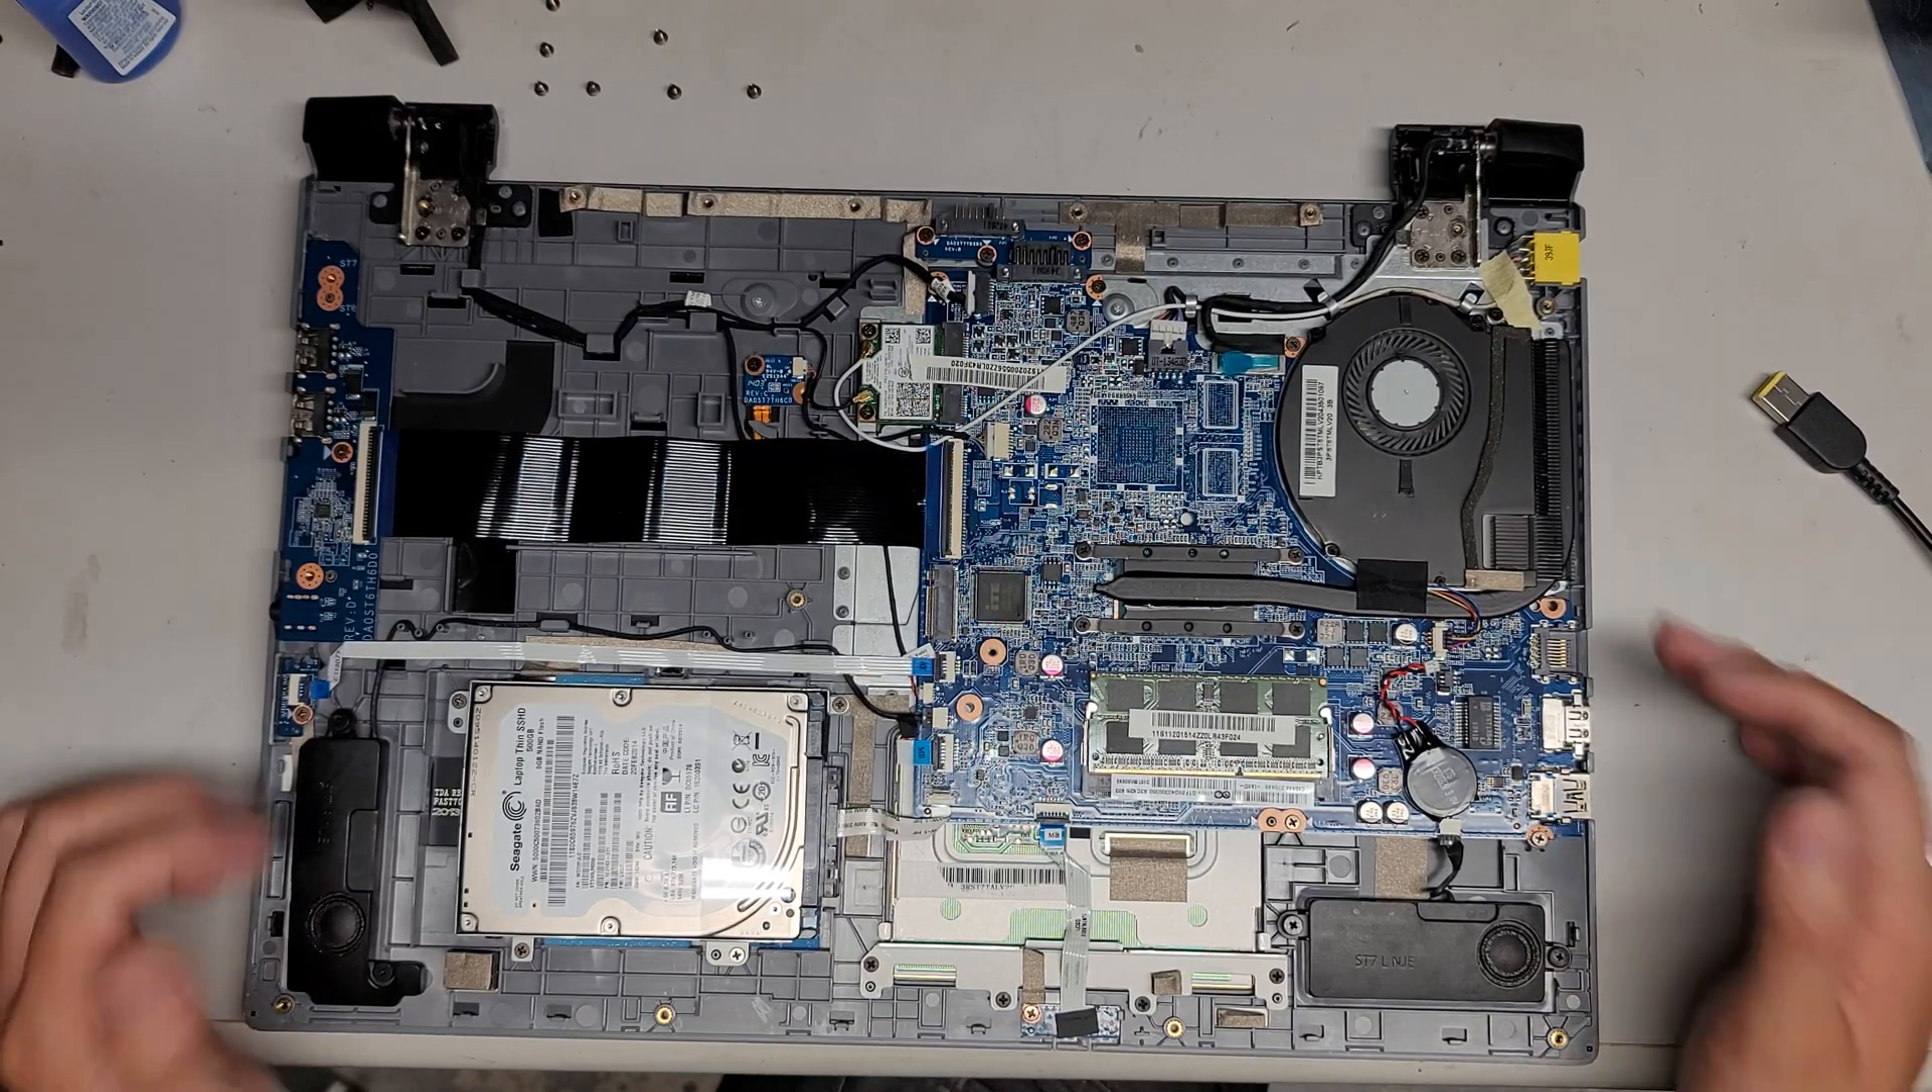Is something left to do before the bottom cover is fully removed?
No.